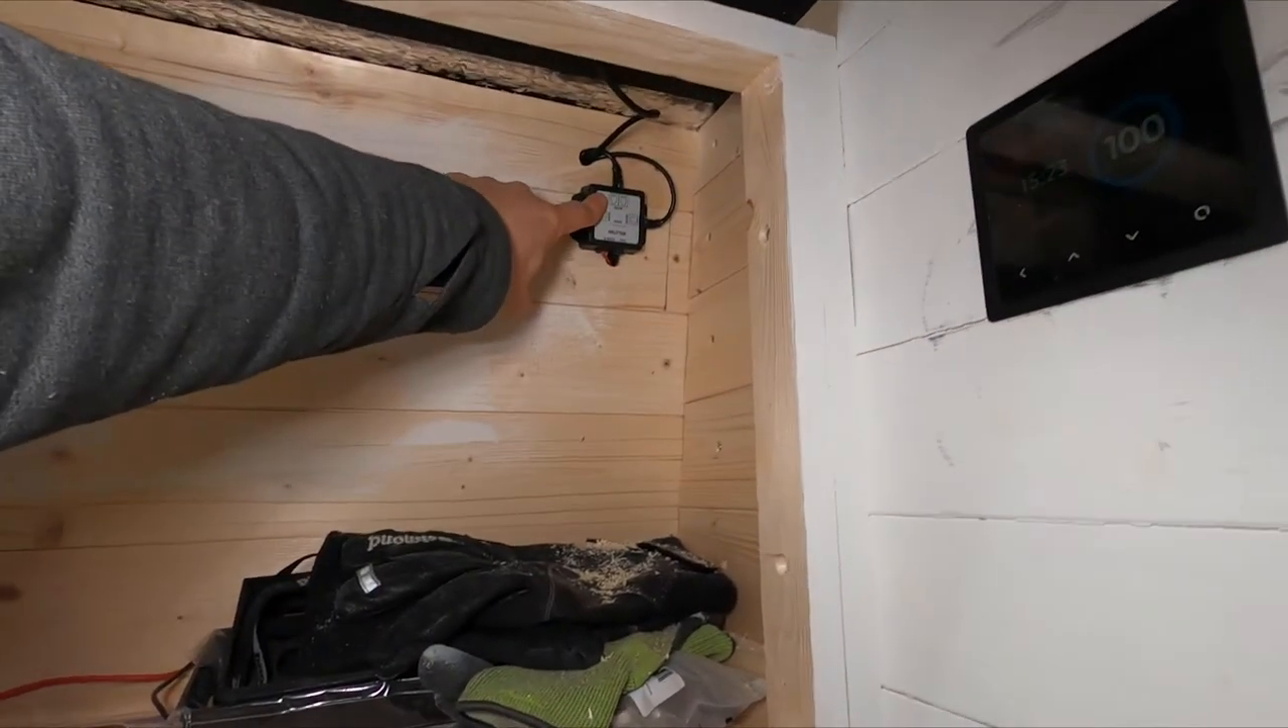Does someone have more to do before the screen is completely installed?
No.